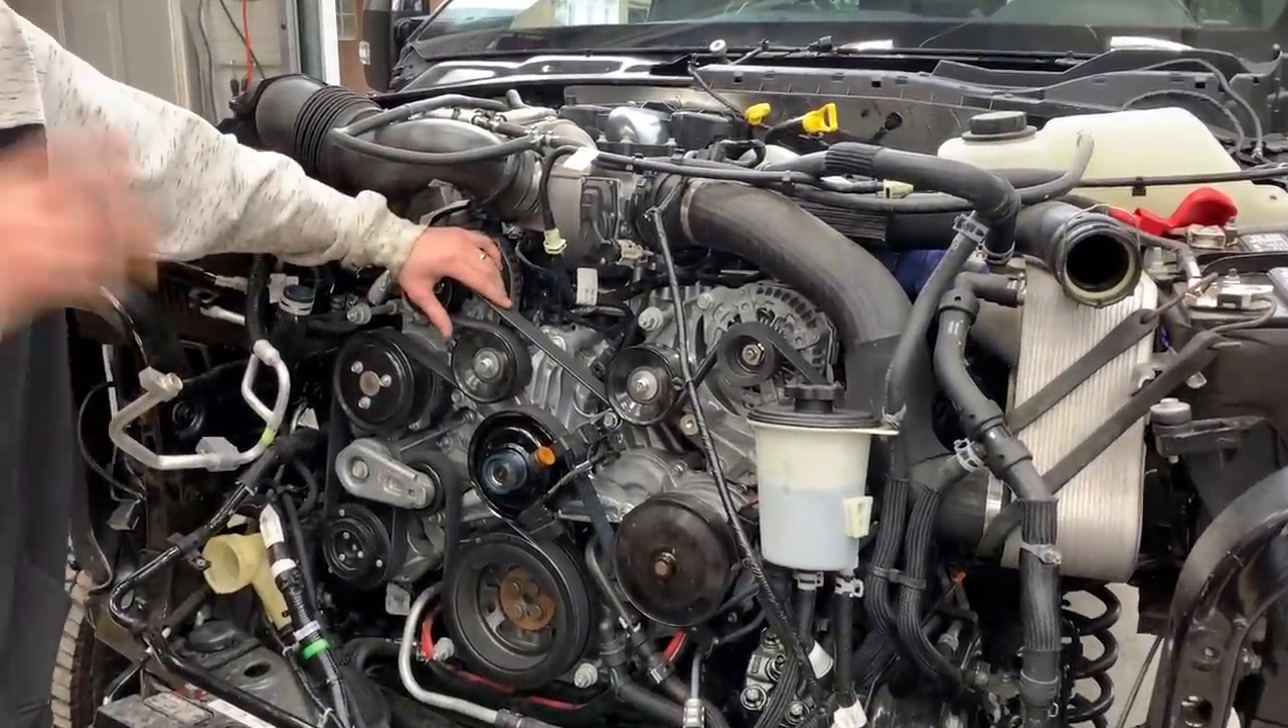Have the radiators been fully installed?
No.